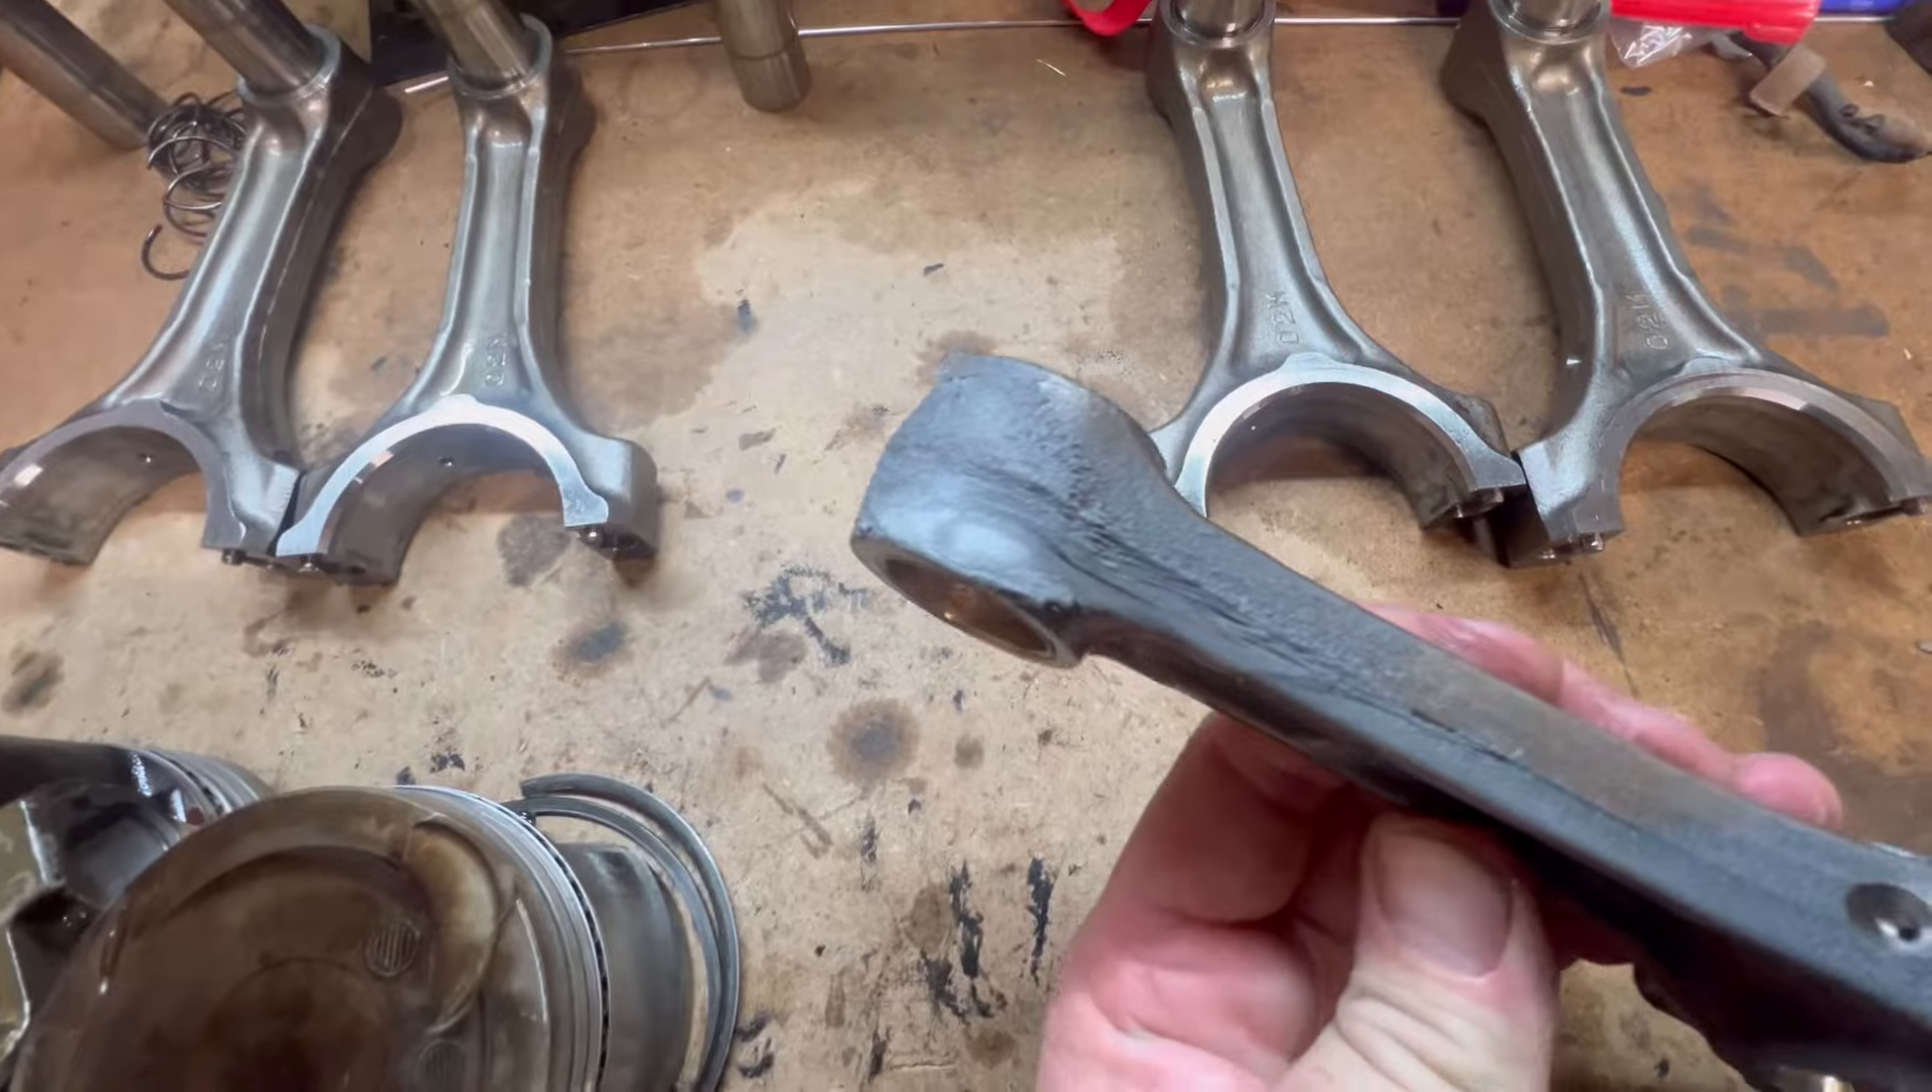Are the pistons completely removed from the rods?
Yes.